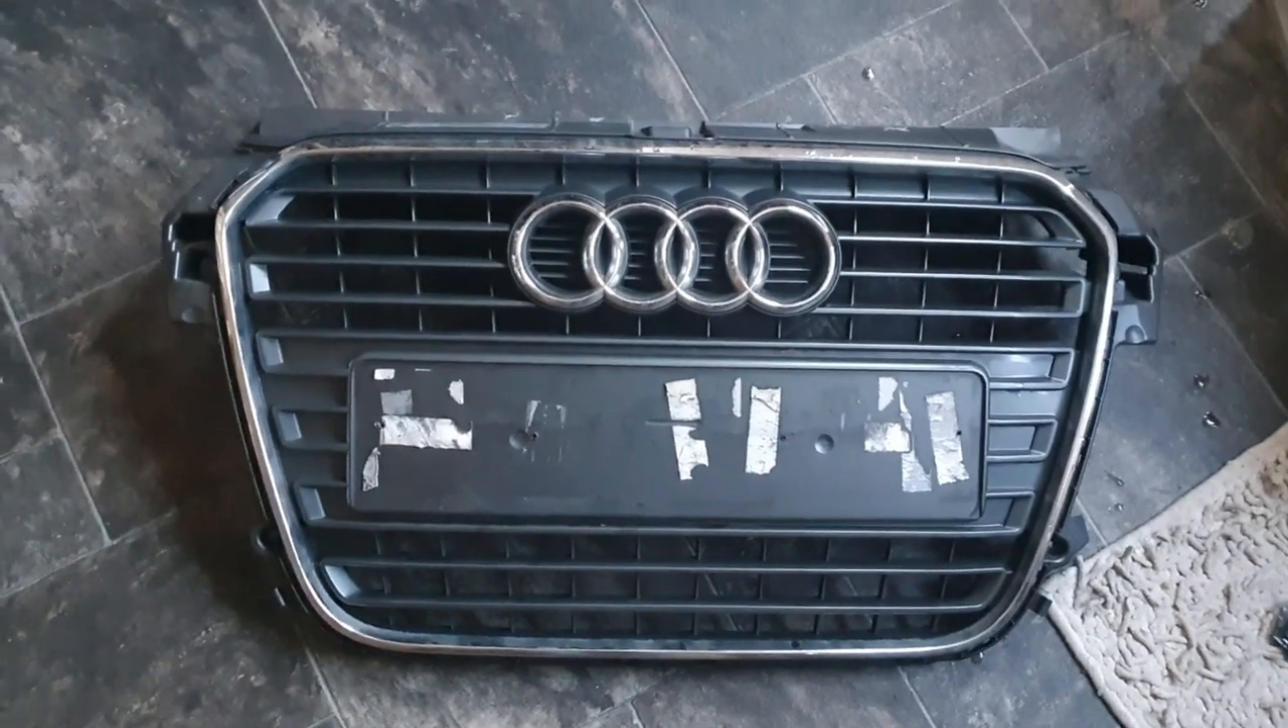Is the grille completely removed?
Yes.